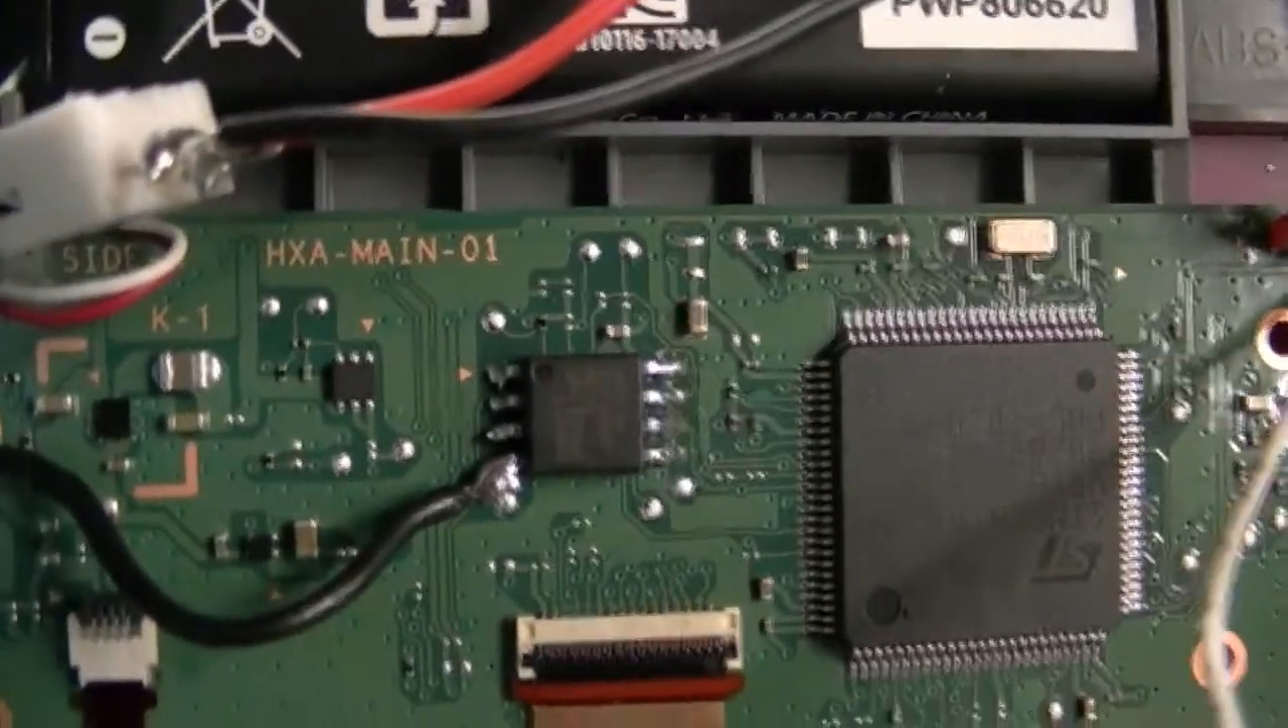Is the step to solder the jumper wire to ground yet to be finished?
No.